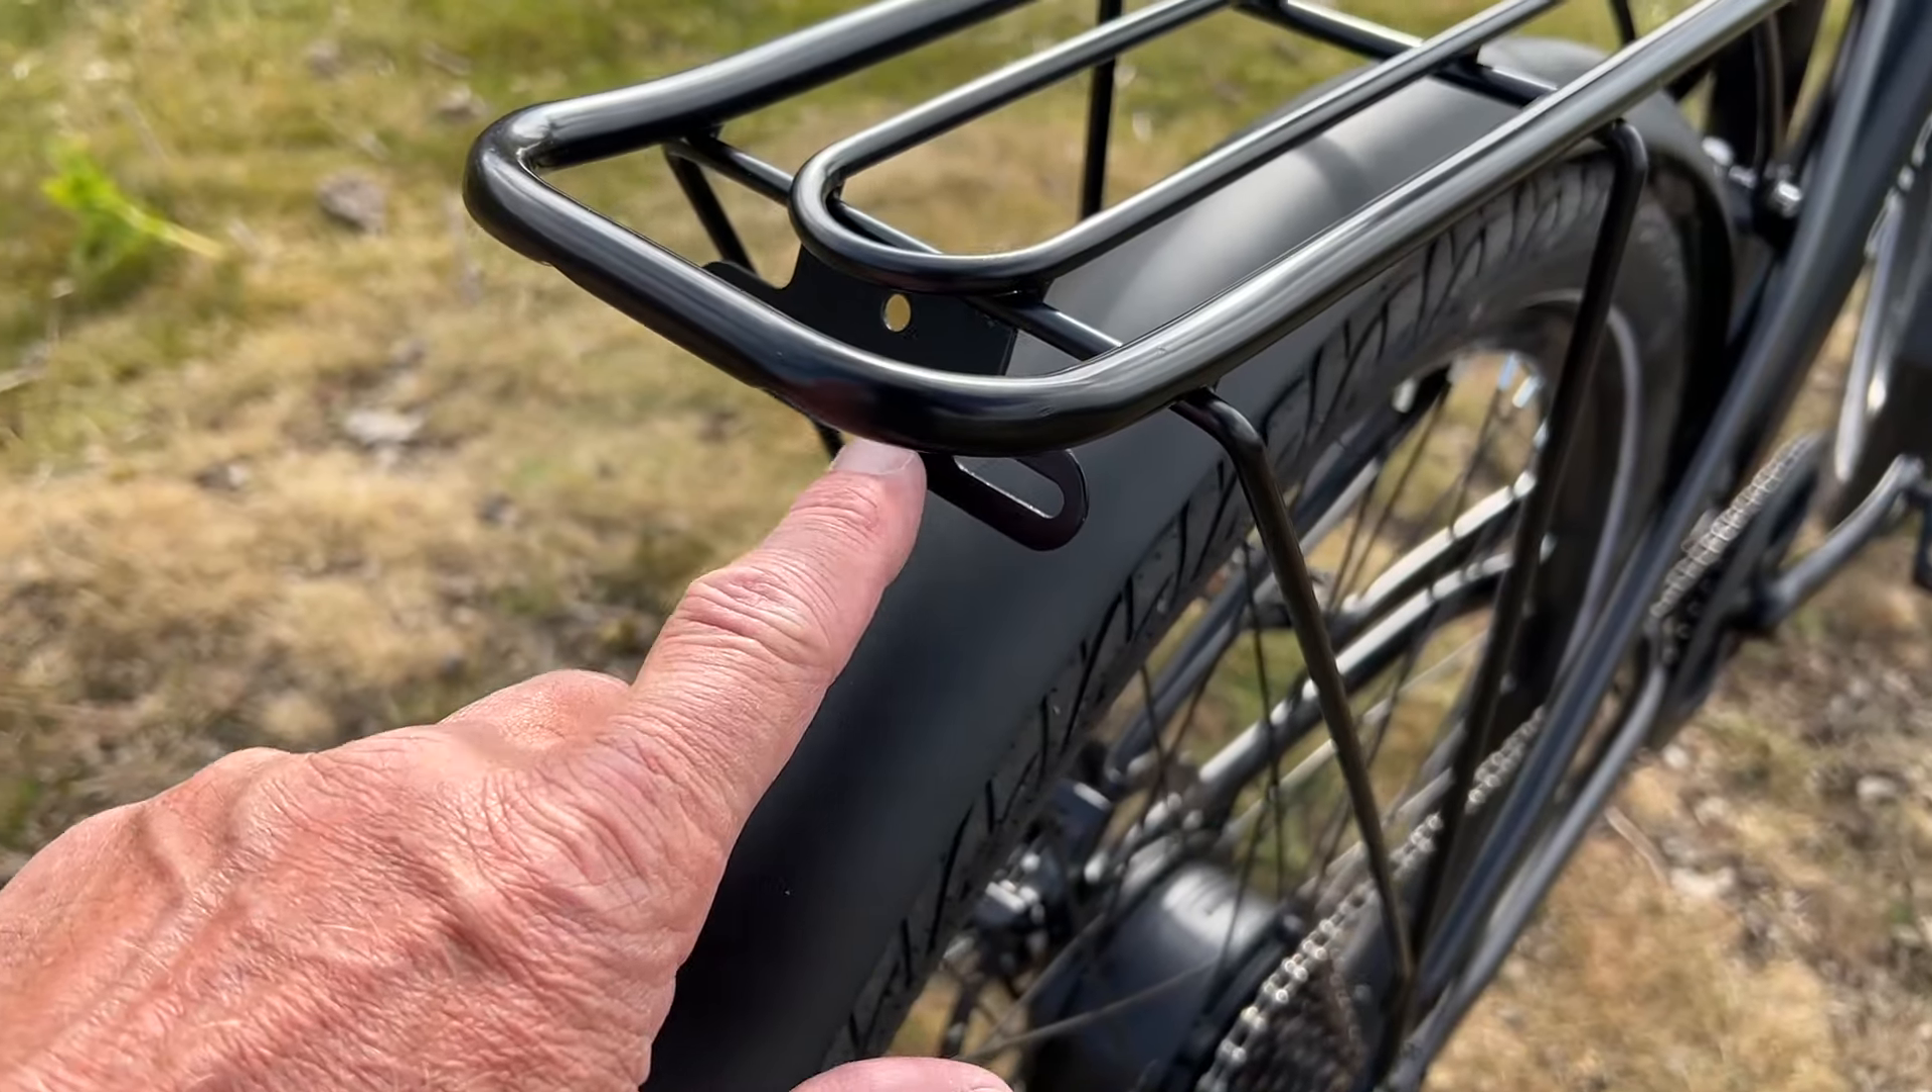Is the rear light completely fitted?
No.